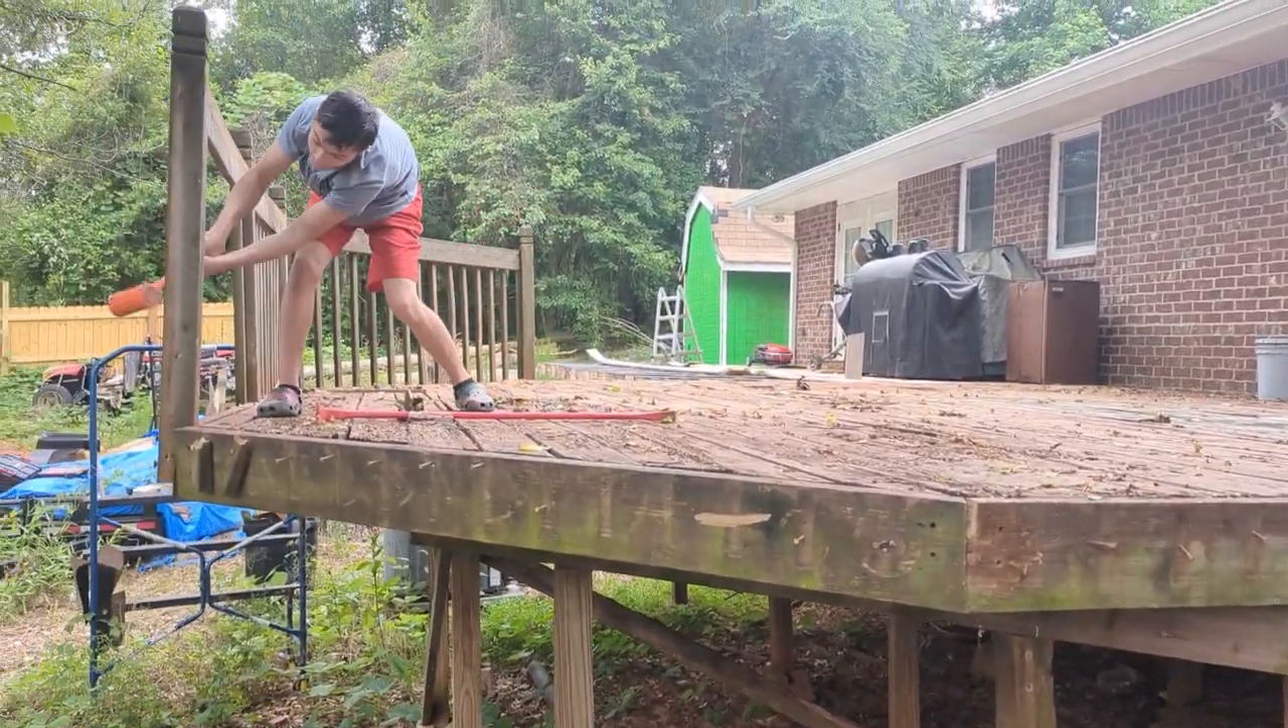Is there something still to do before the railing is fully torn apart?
Yes.